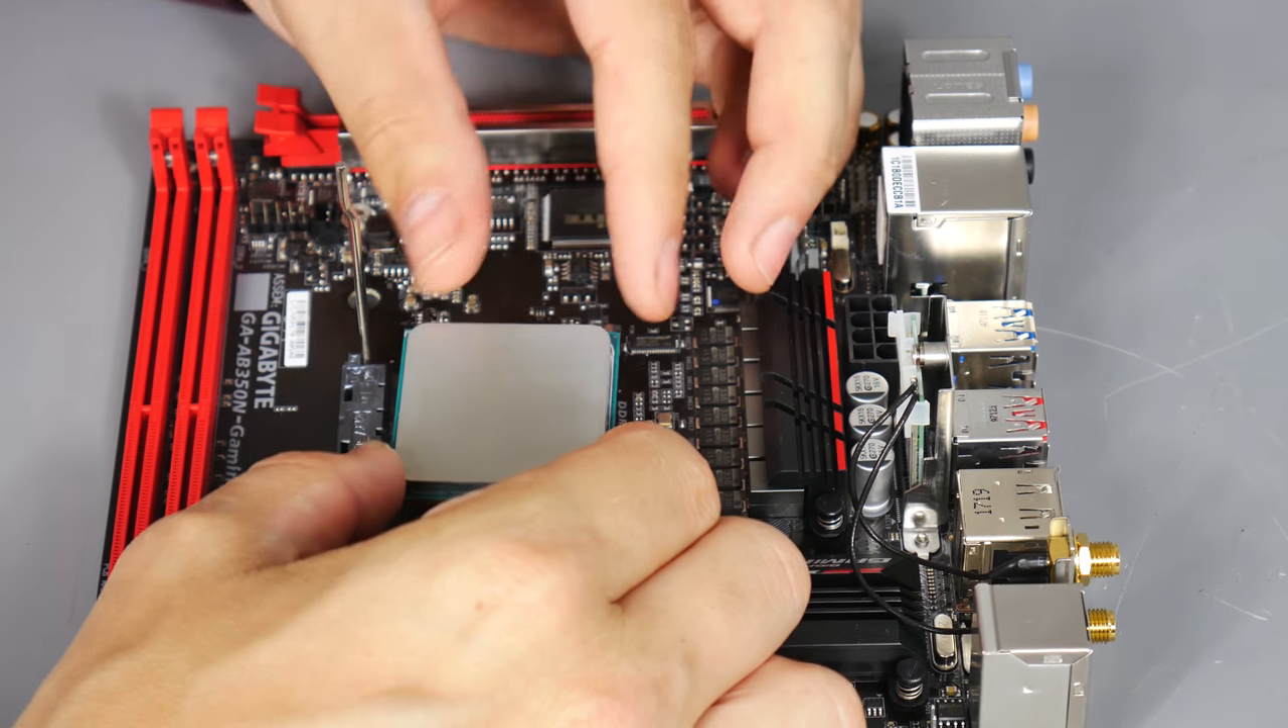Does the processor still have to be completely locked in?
Yes.